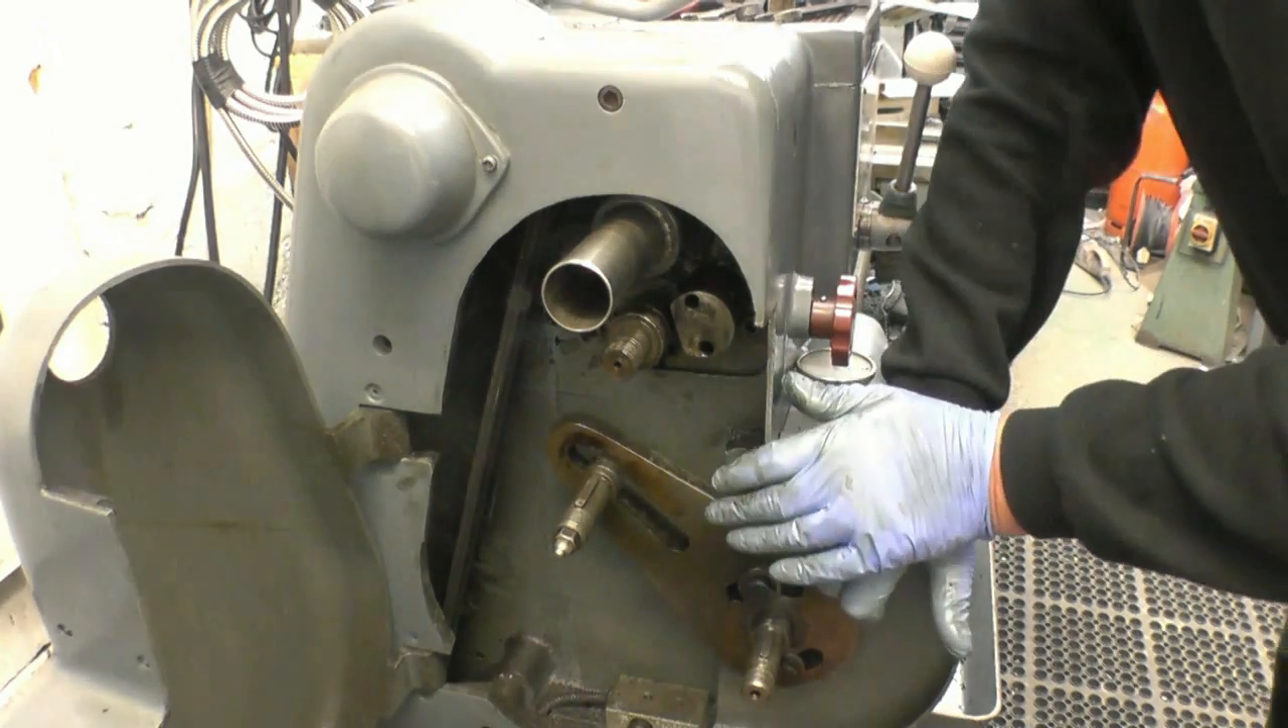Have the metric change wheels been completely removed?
Yes.